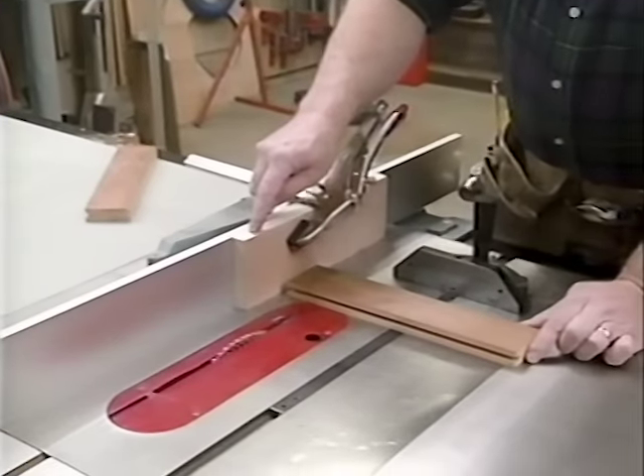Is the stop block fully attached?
Yes.